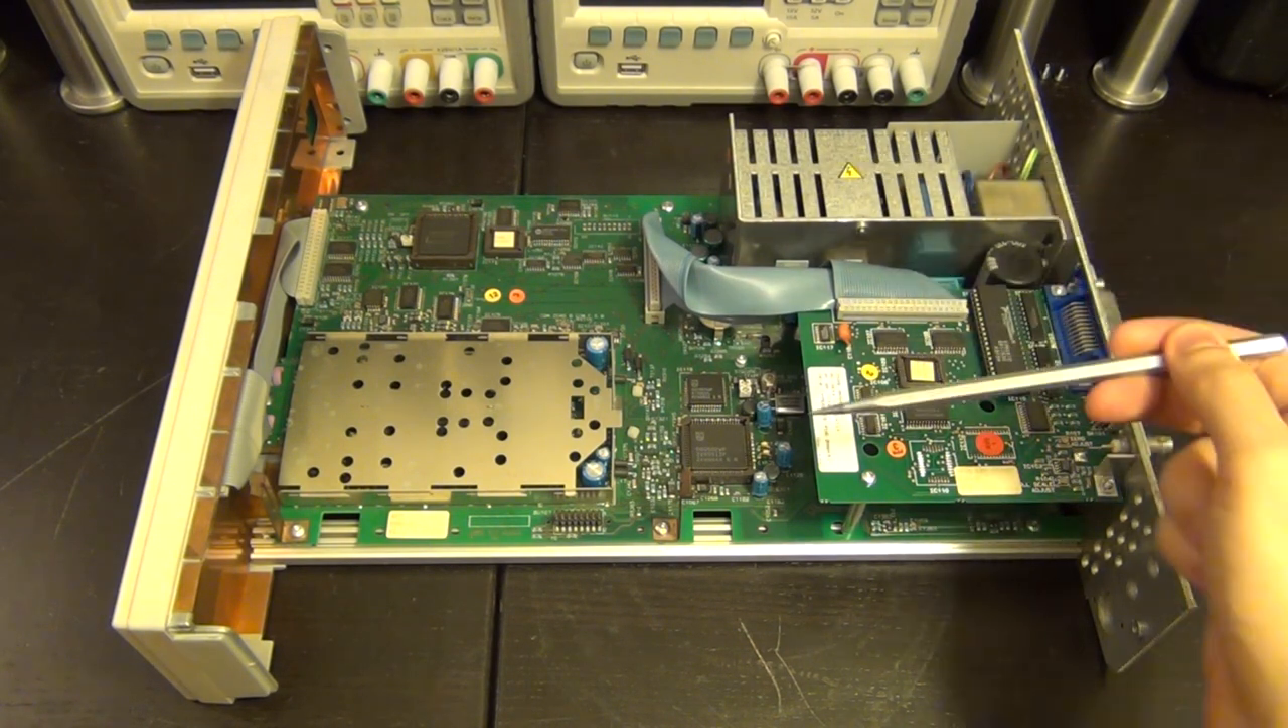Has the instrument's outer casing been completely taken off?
Yes.